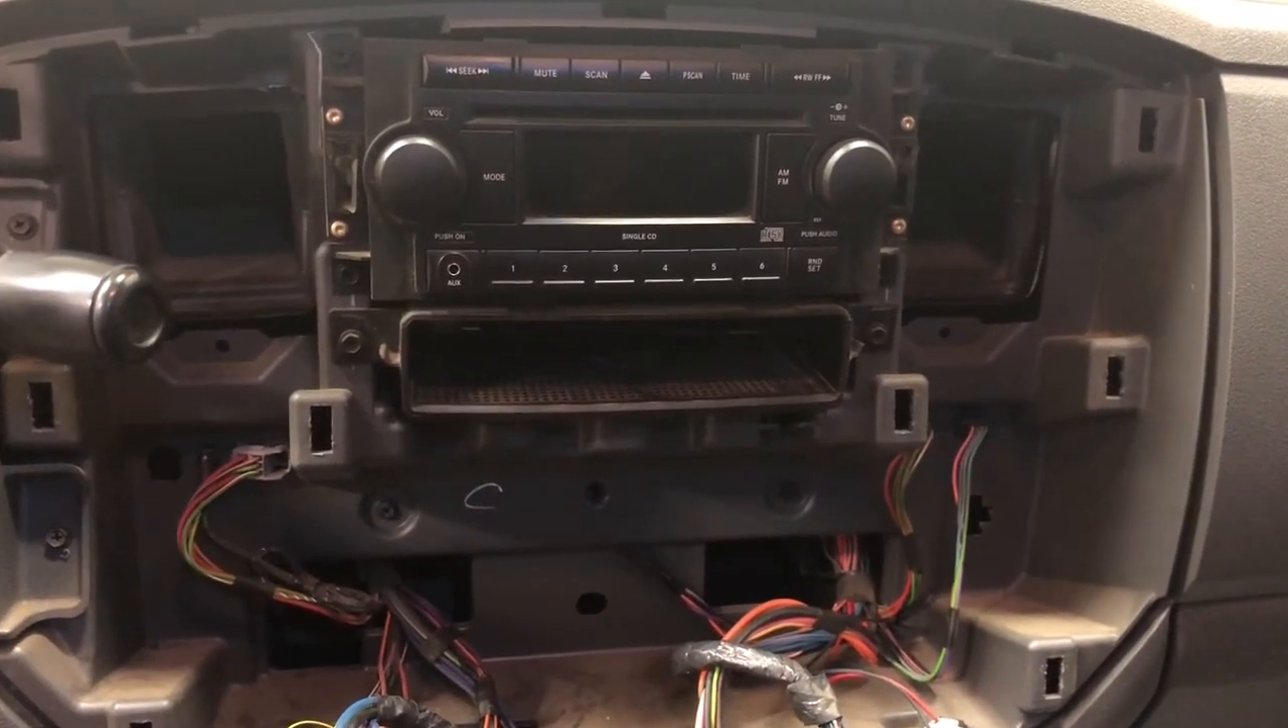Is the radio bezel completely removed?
Yes.